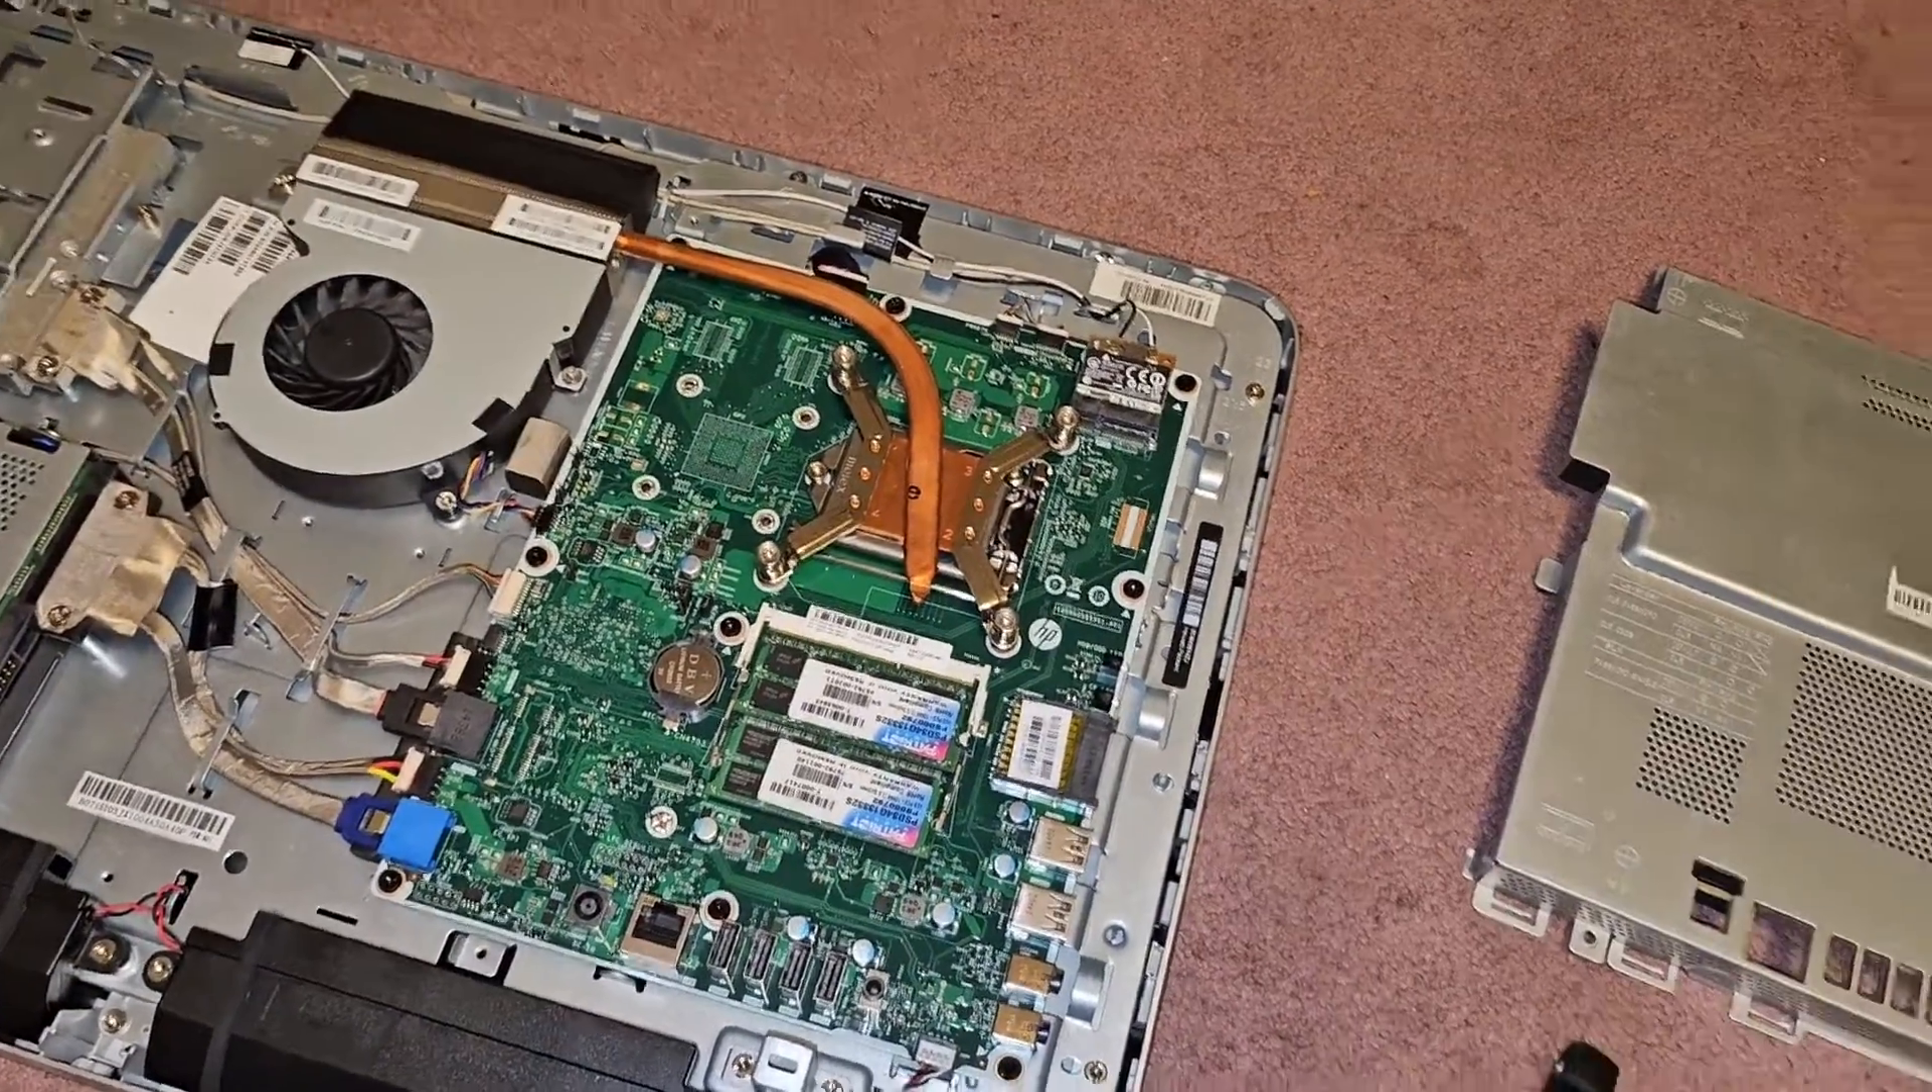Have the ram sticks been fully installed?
Yes.